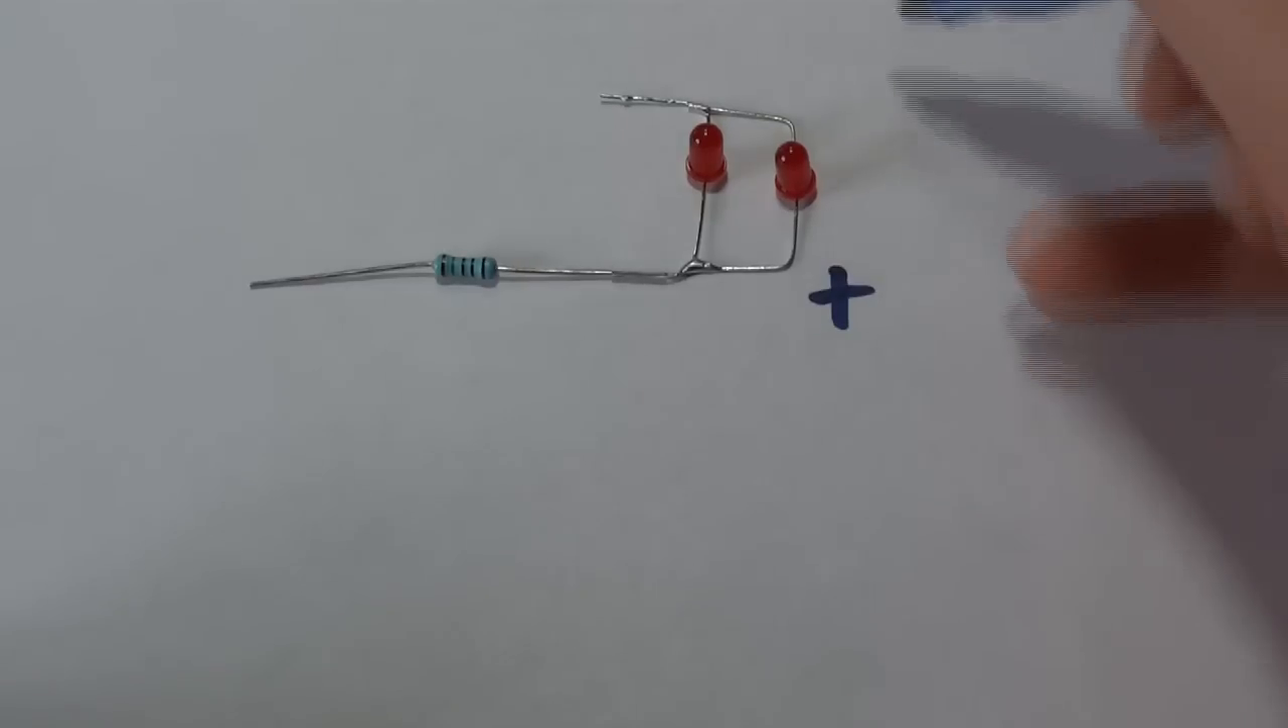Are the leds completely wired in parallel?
Yes.